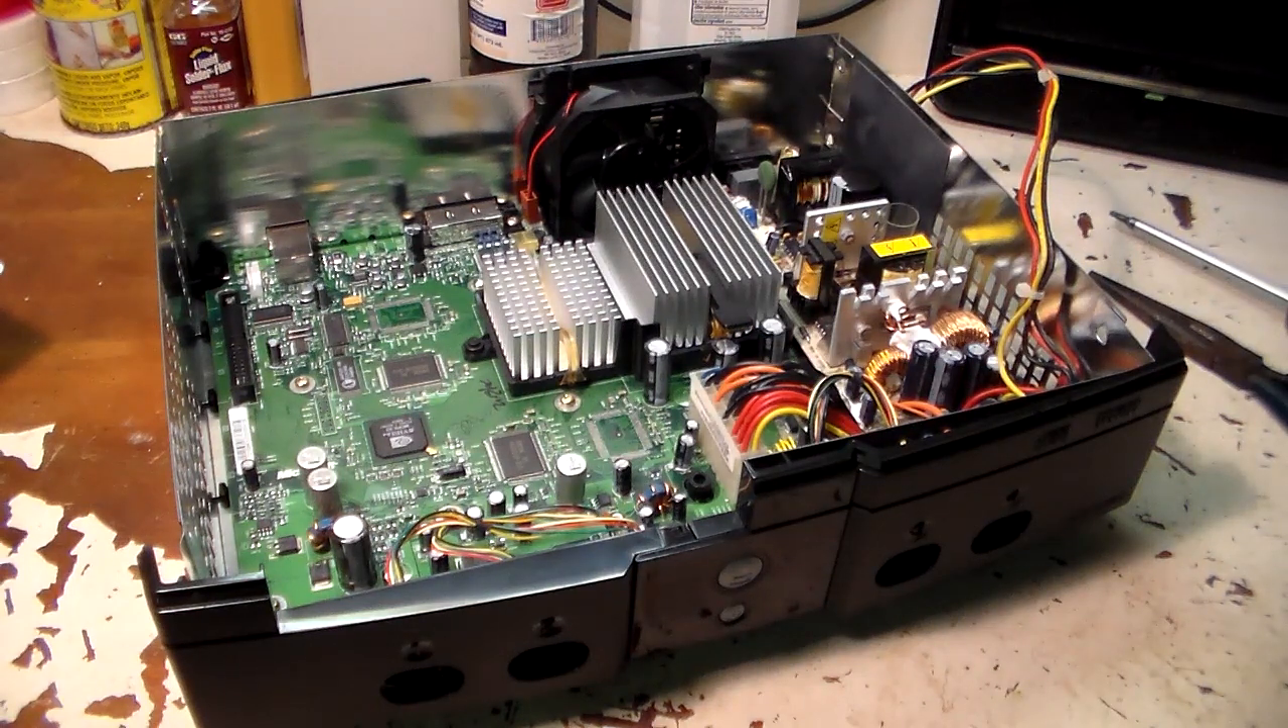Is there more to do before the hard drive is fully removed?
No.